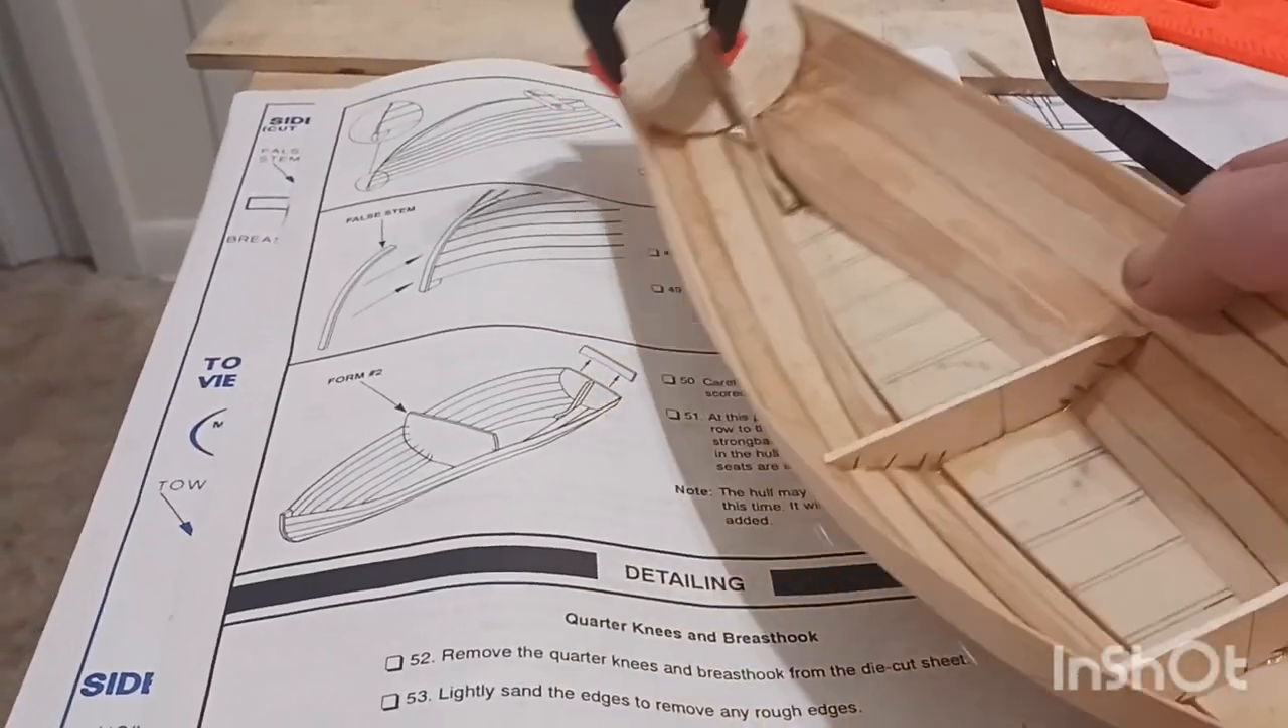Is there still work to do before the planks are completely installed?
No.